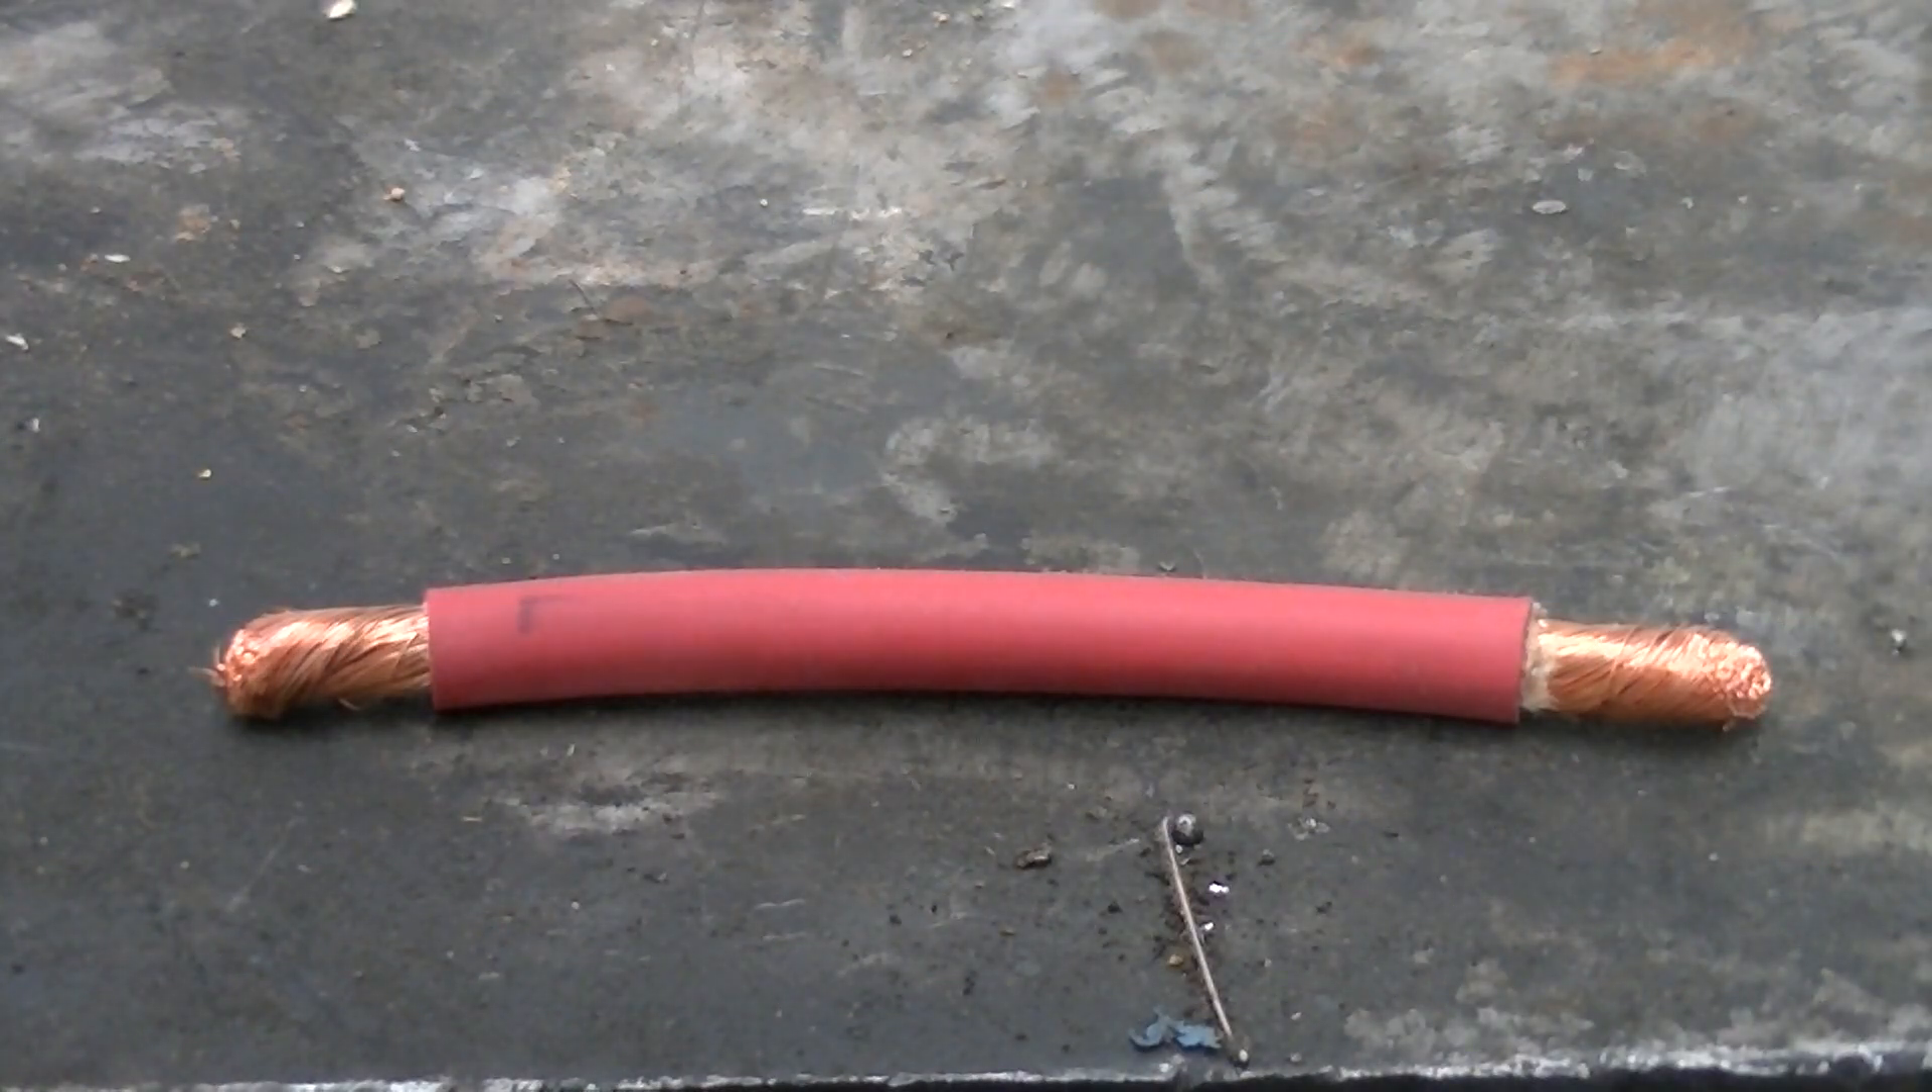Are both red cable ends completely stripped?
Yes.